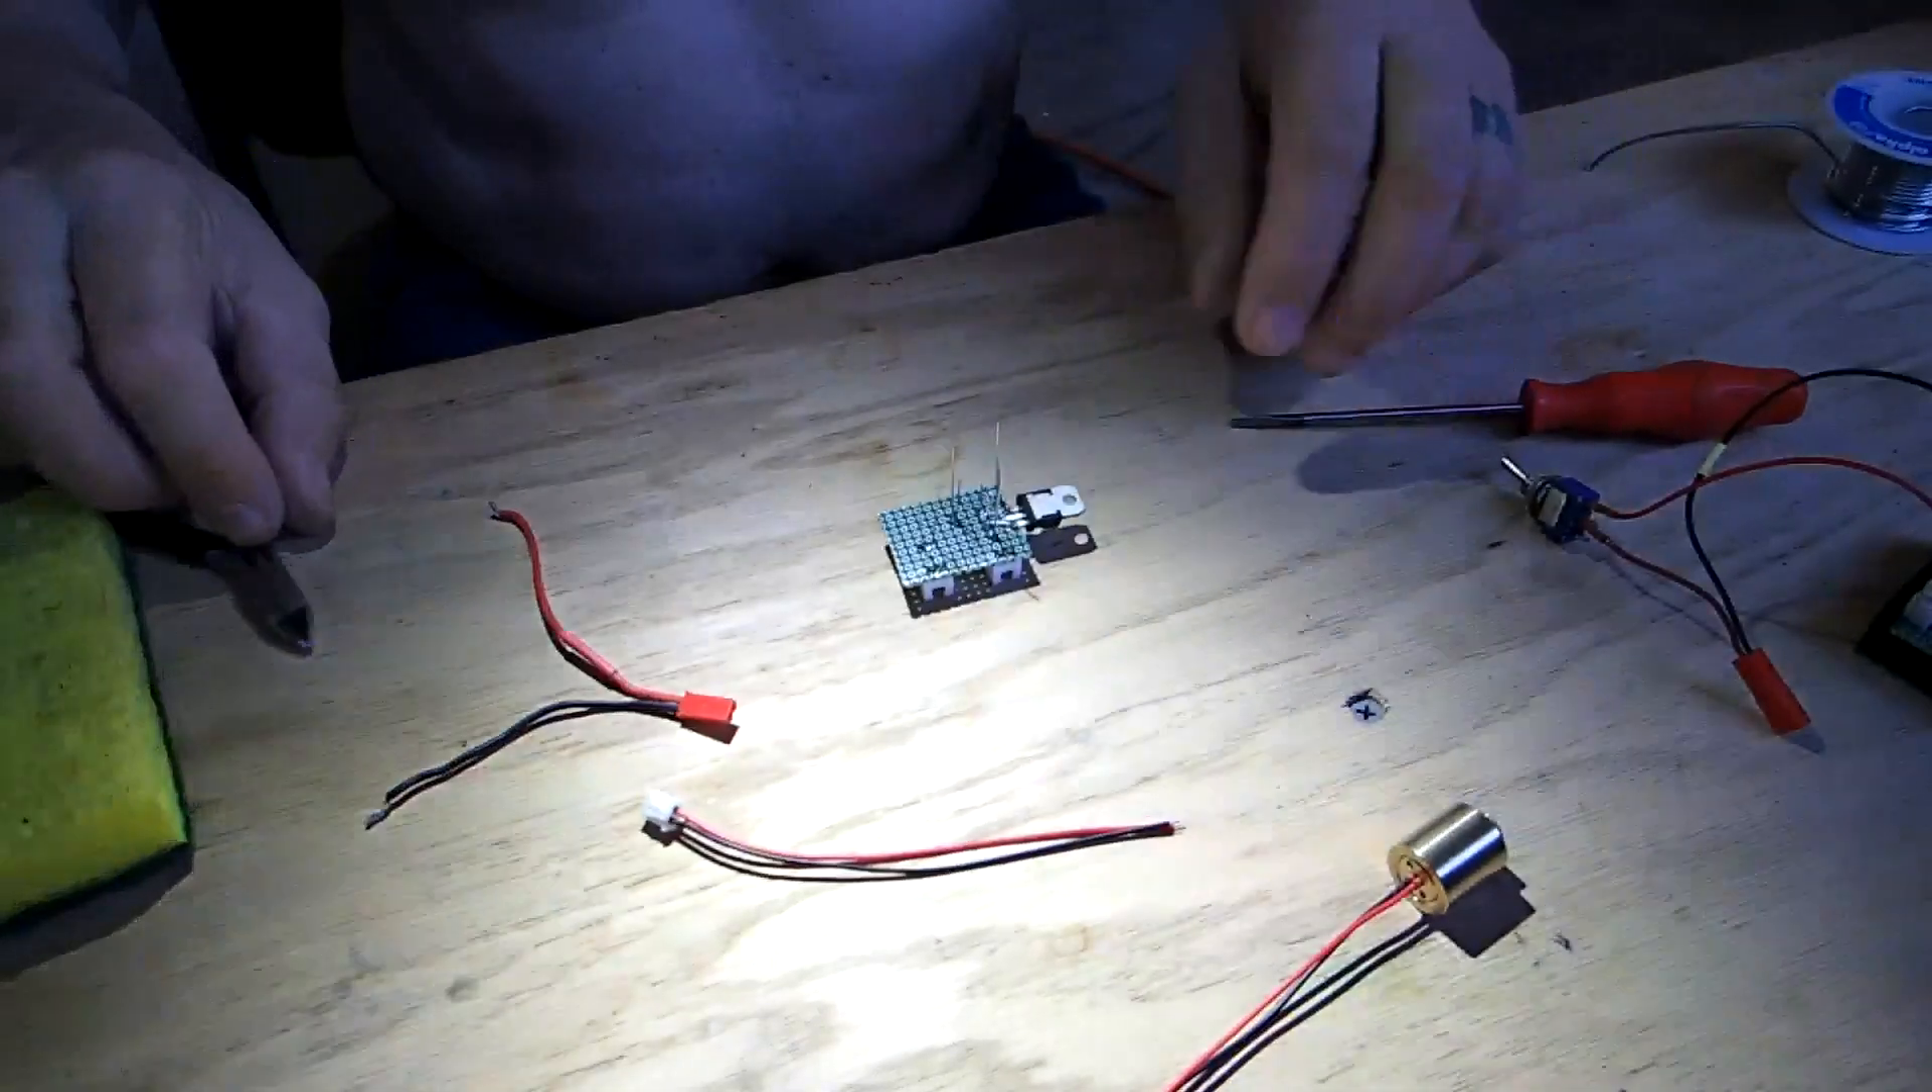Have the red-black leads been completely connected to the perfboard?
No.